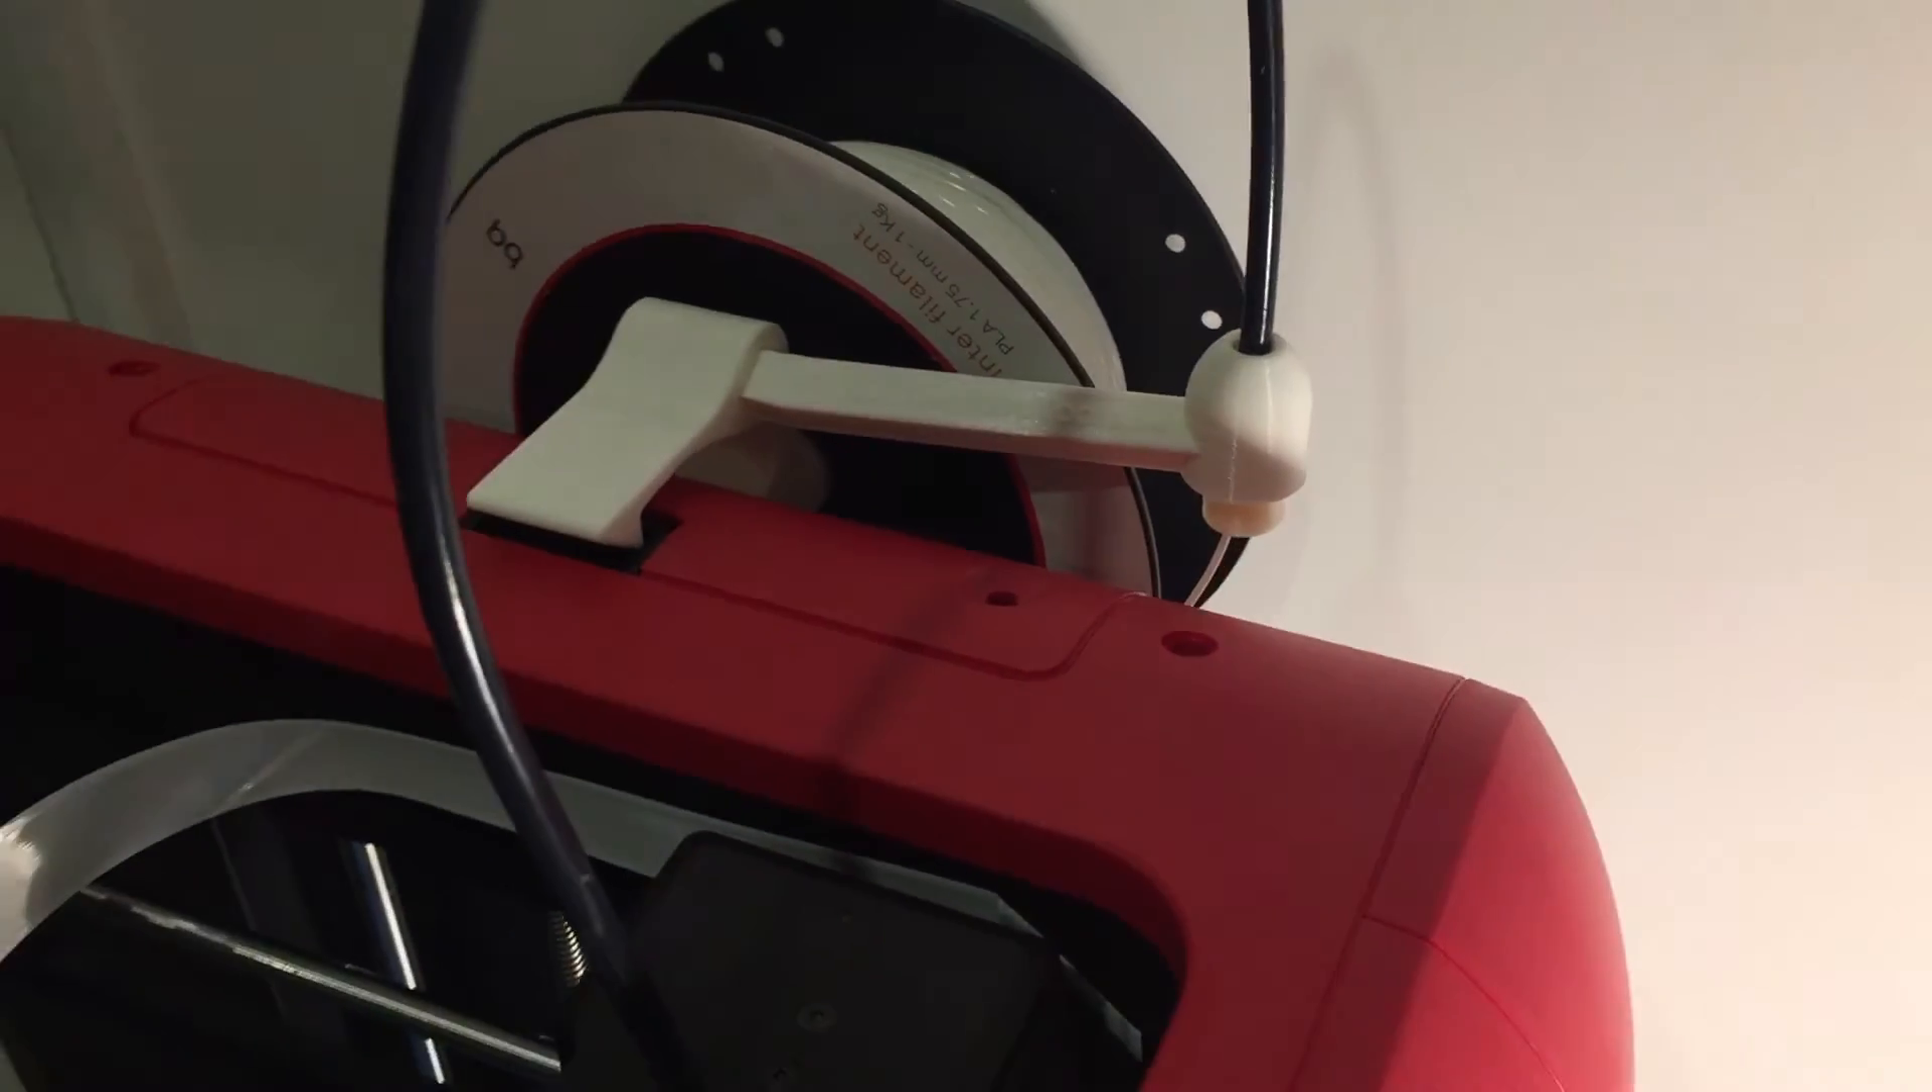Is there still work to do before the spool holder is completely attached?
No.